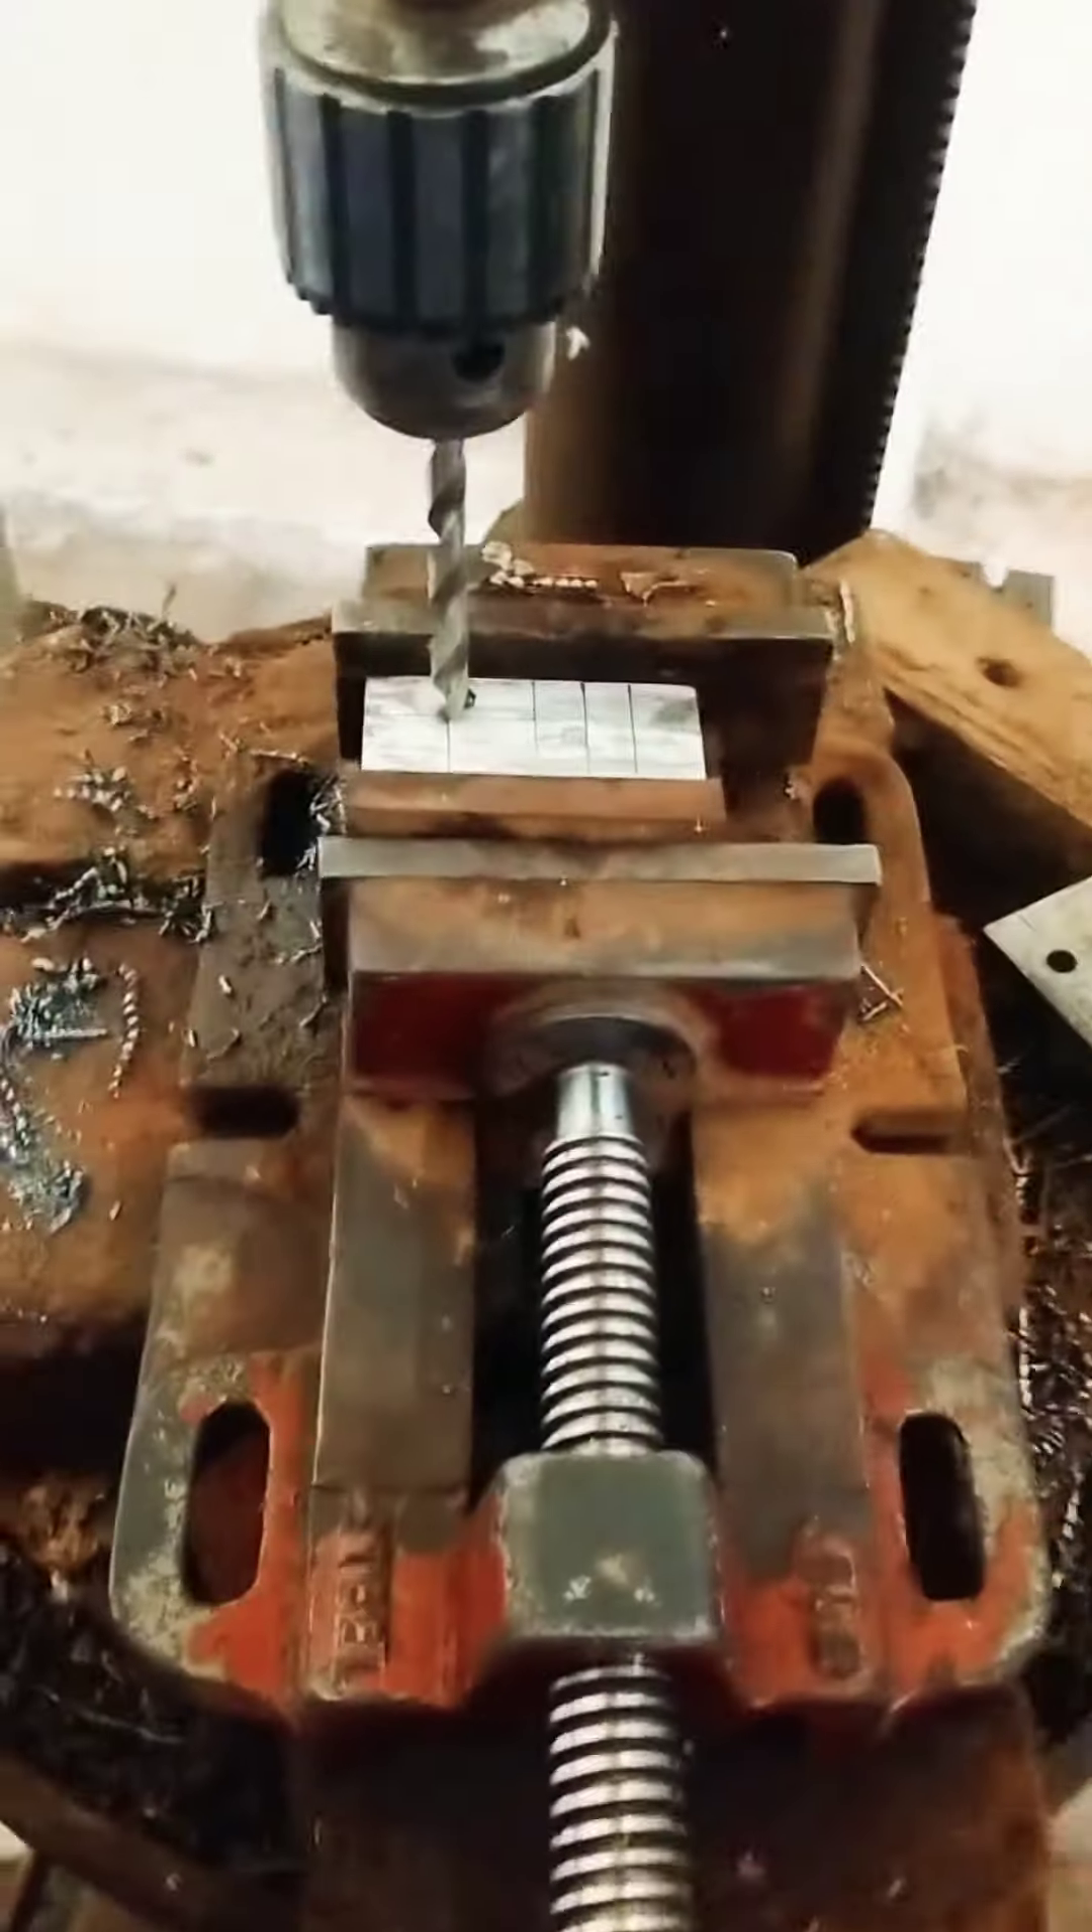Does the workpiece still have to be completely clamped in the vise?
No.